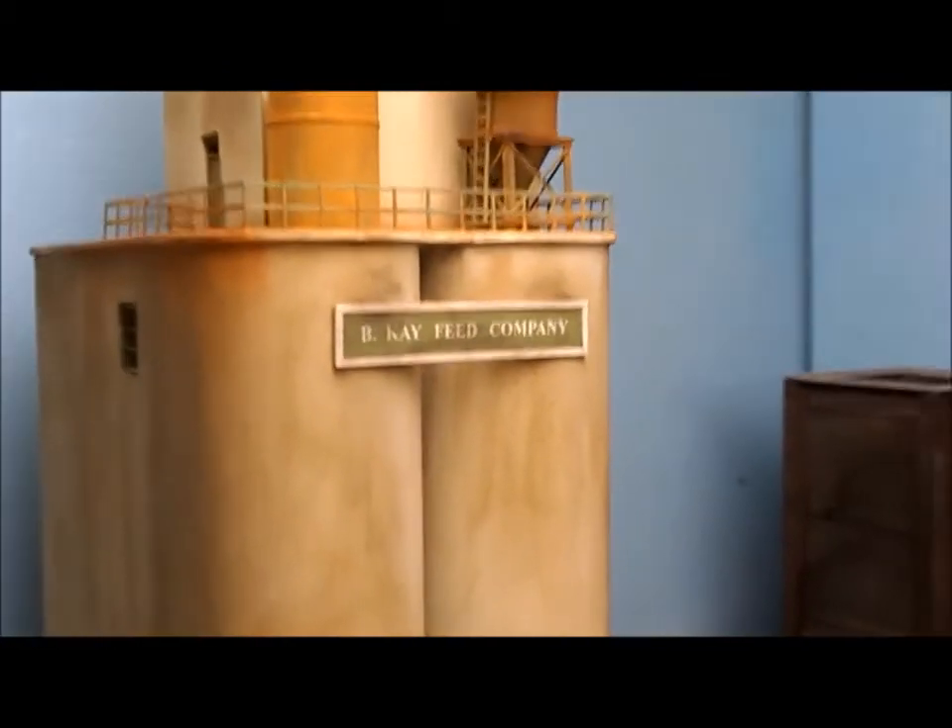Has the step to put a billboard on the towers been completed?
Yes.